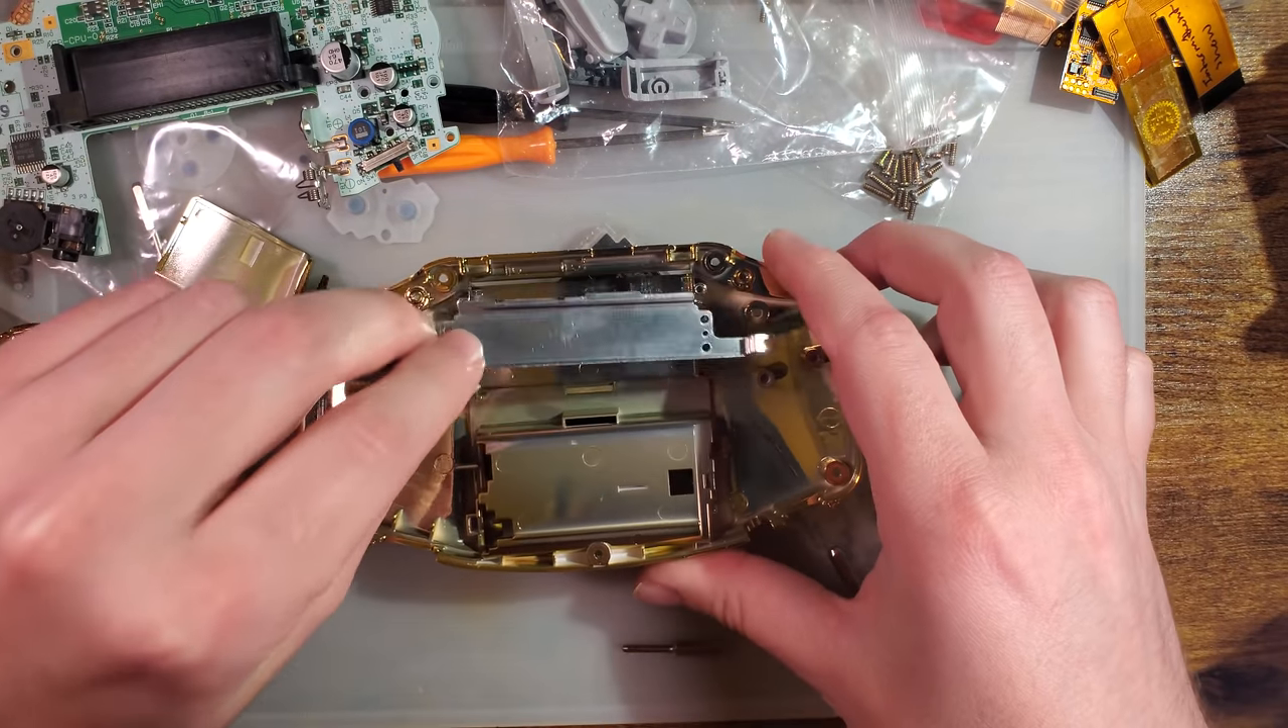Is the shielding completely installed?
No.